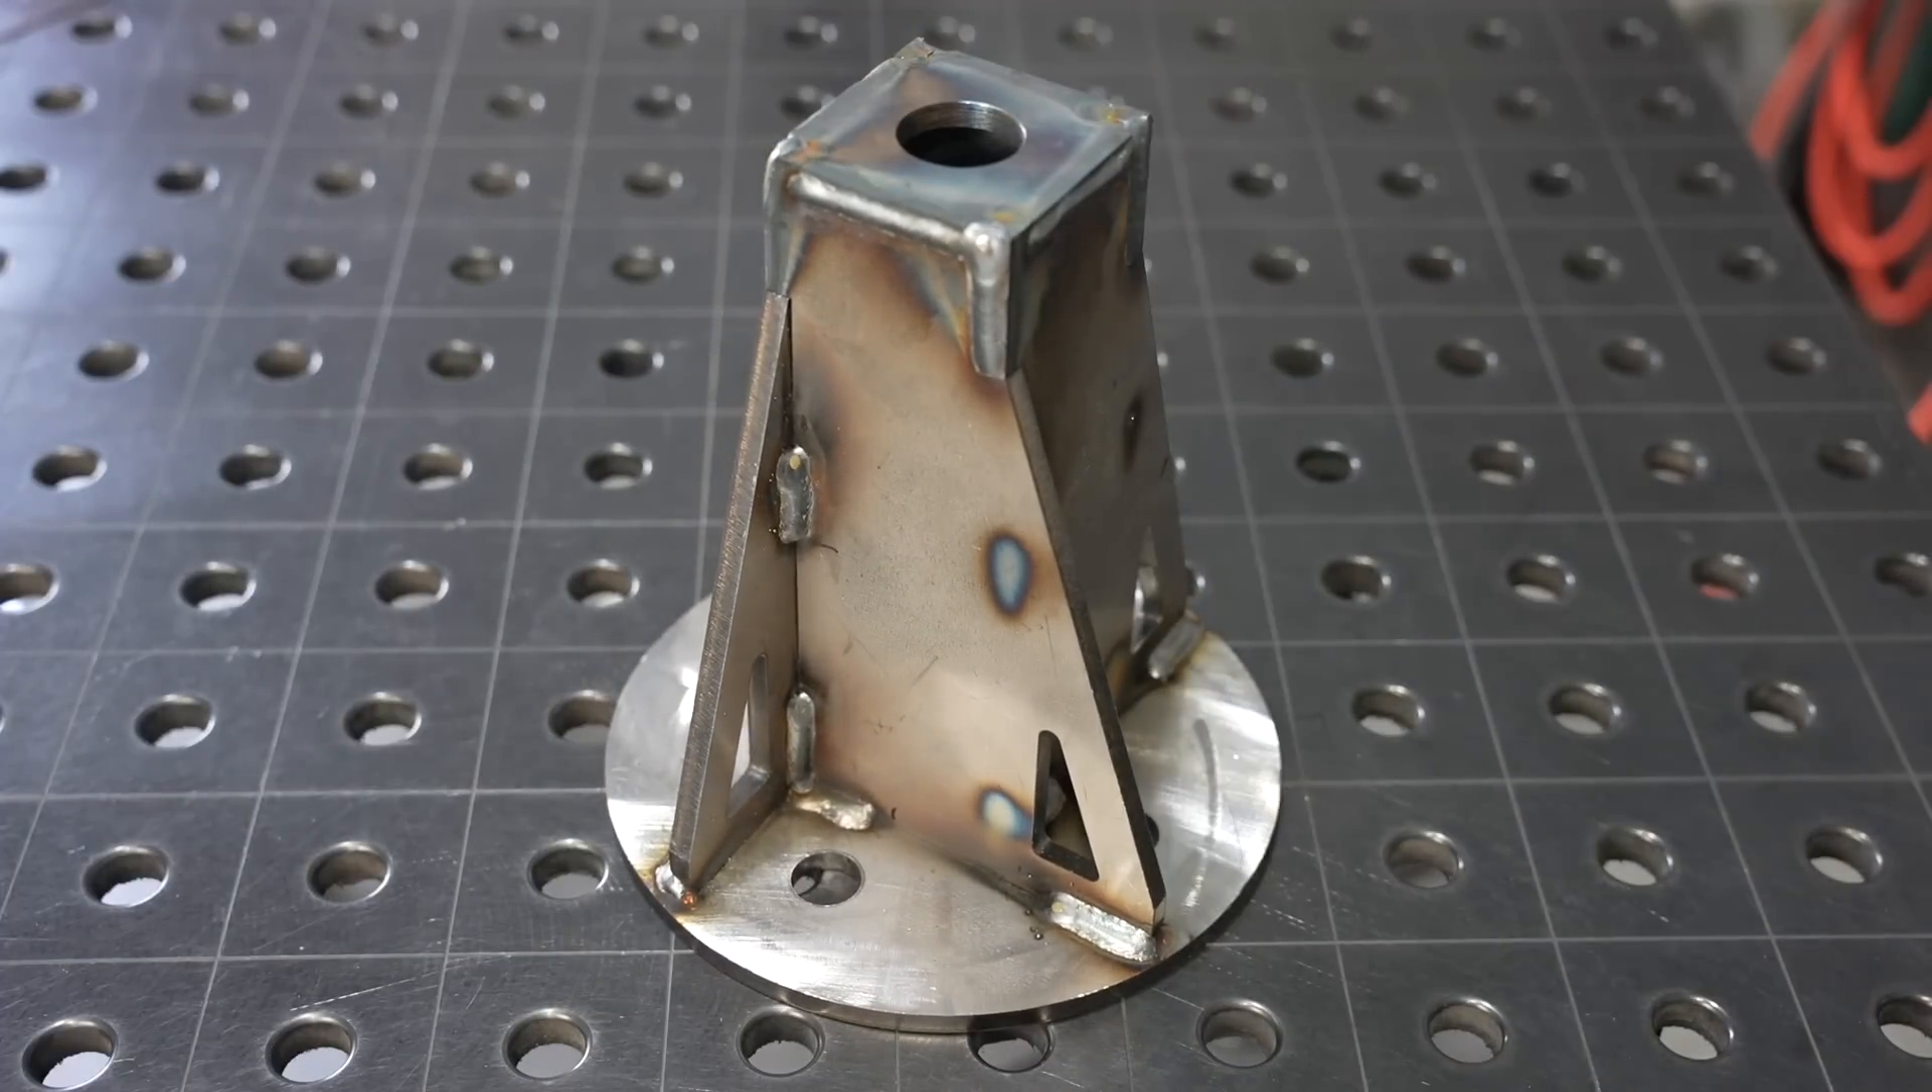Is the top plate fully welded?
Yes.